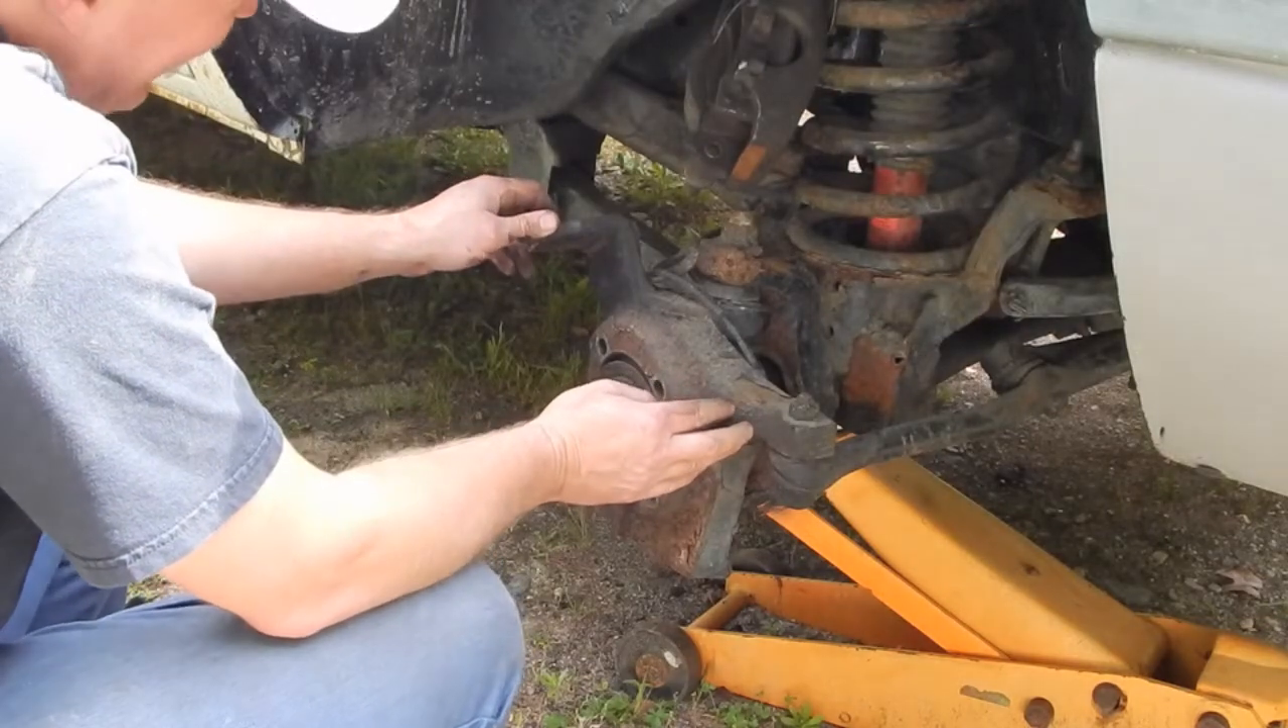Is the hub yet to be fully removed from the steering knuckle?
No.